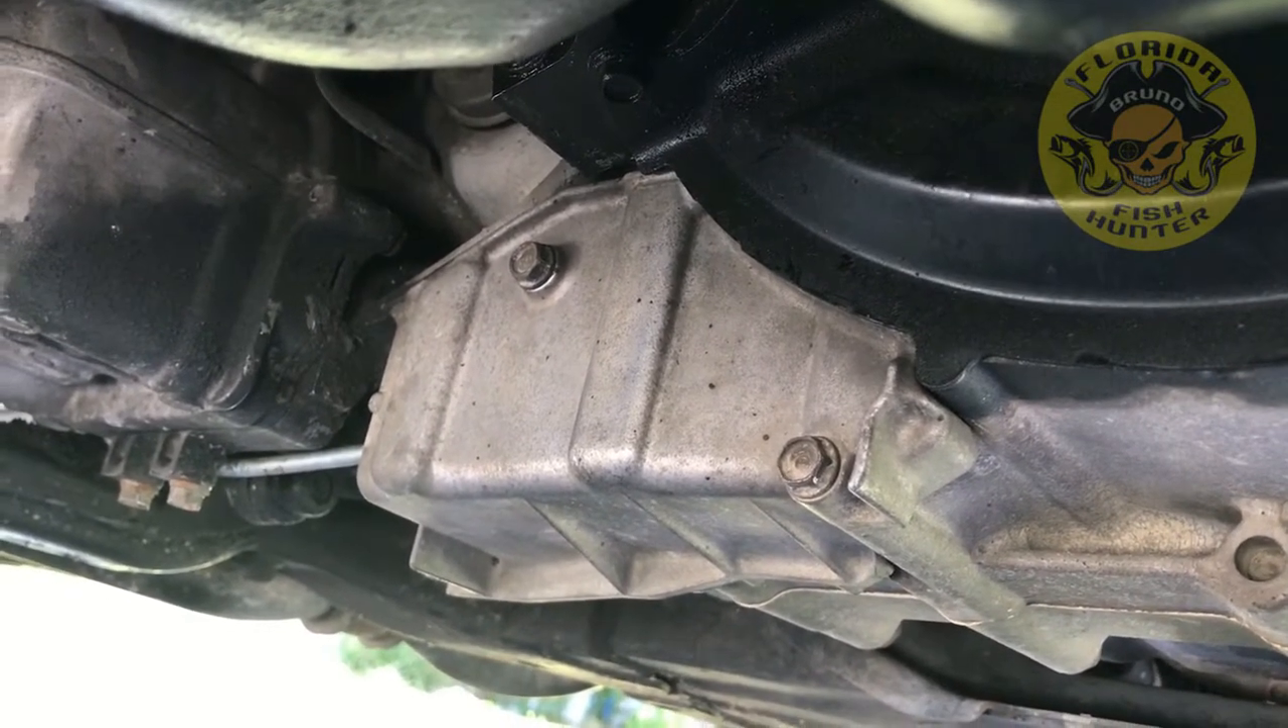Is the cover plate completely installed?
Yes.